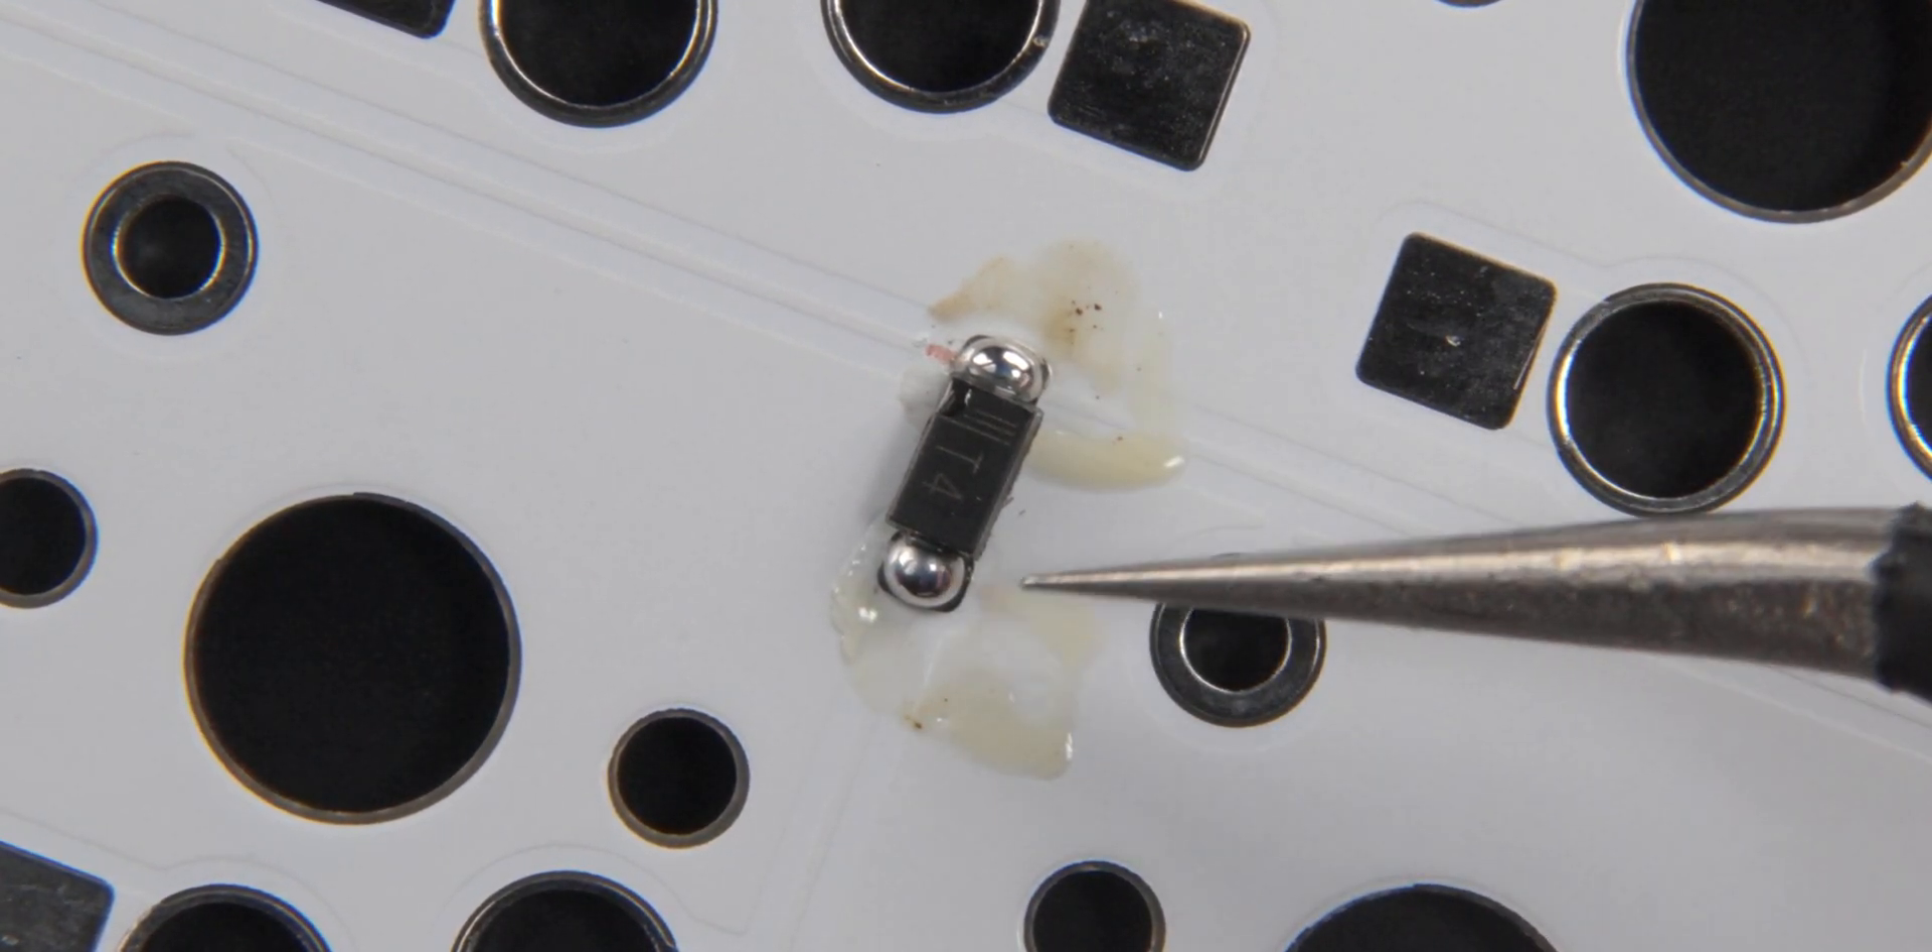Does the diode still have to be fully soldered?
No.